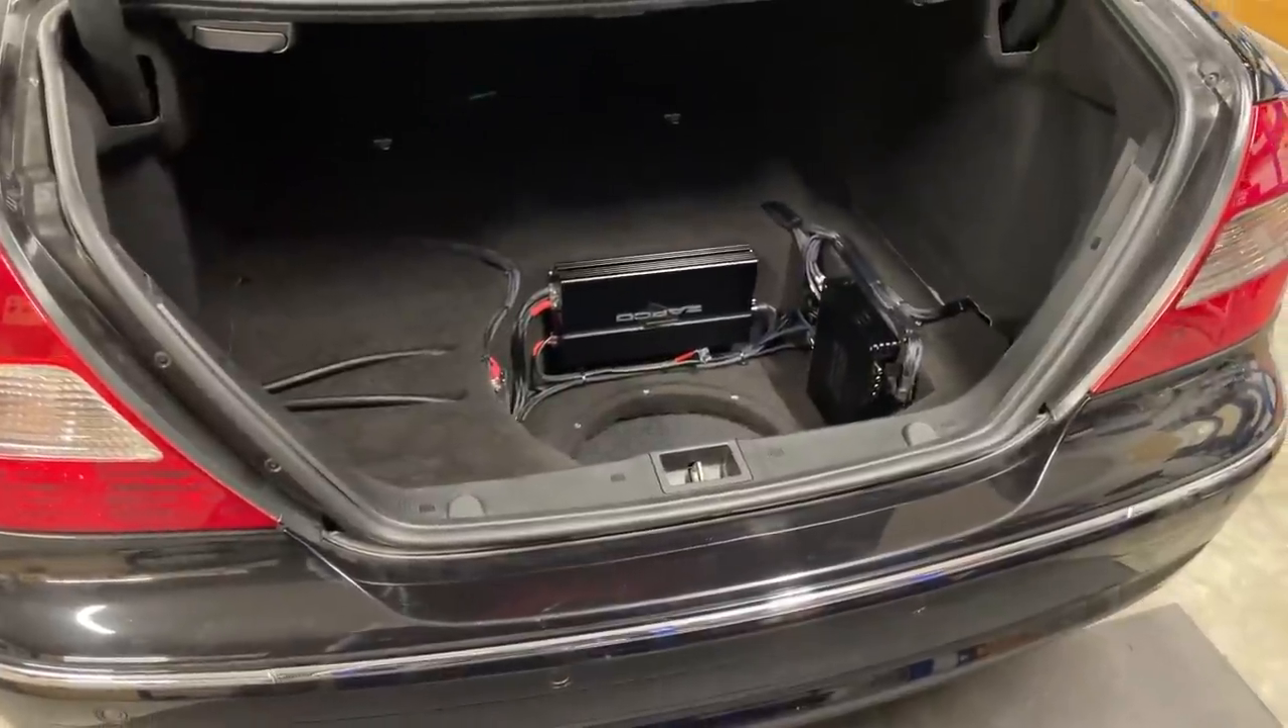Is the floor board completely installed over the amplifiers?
No.